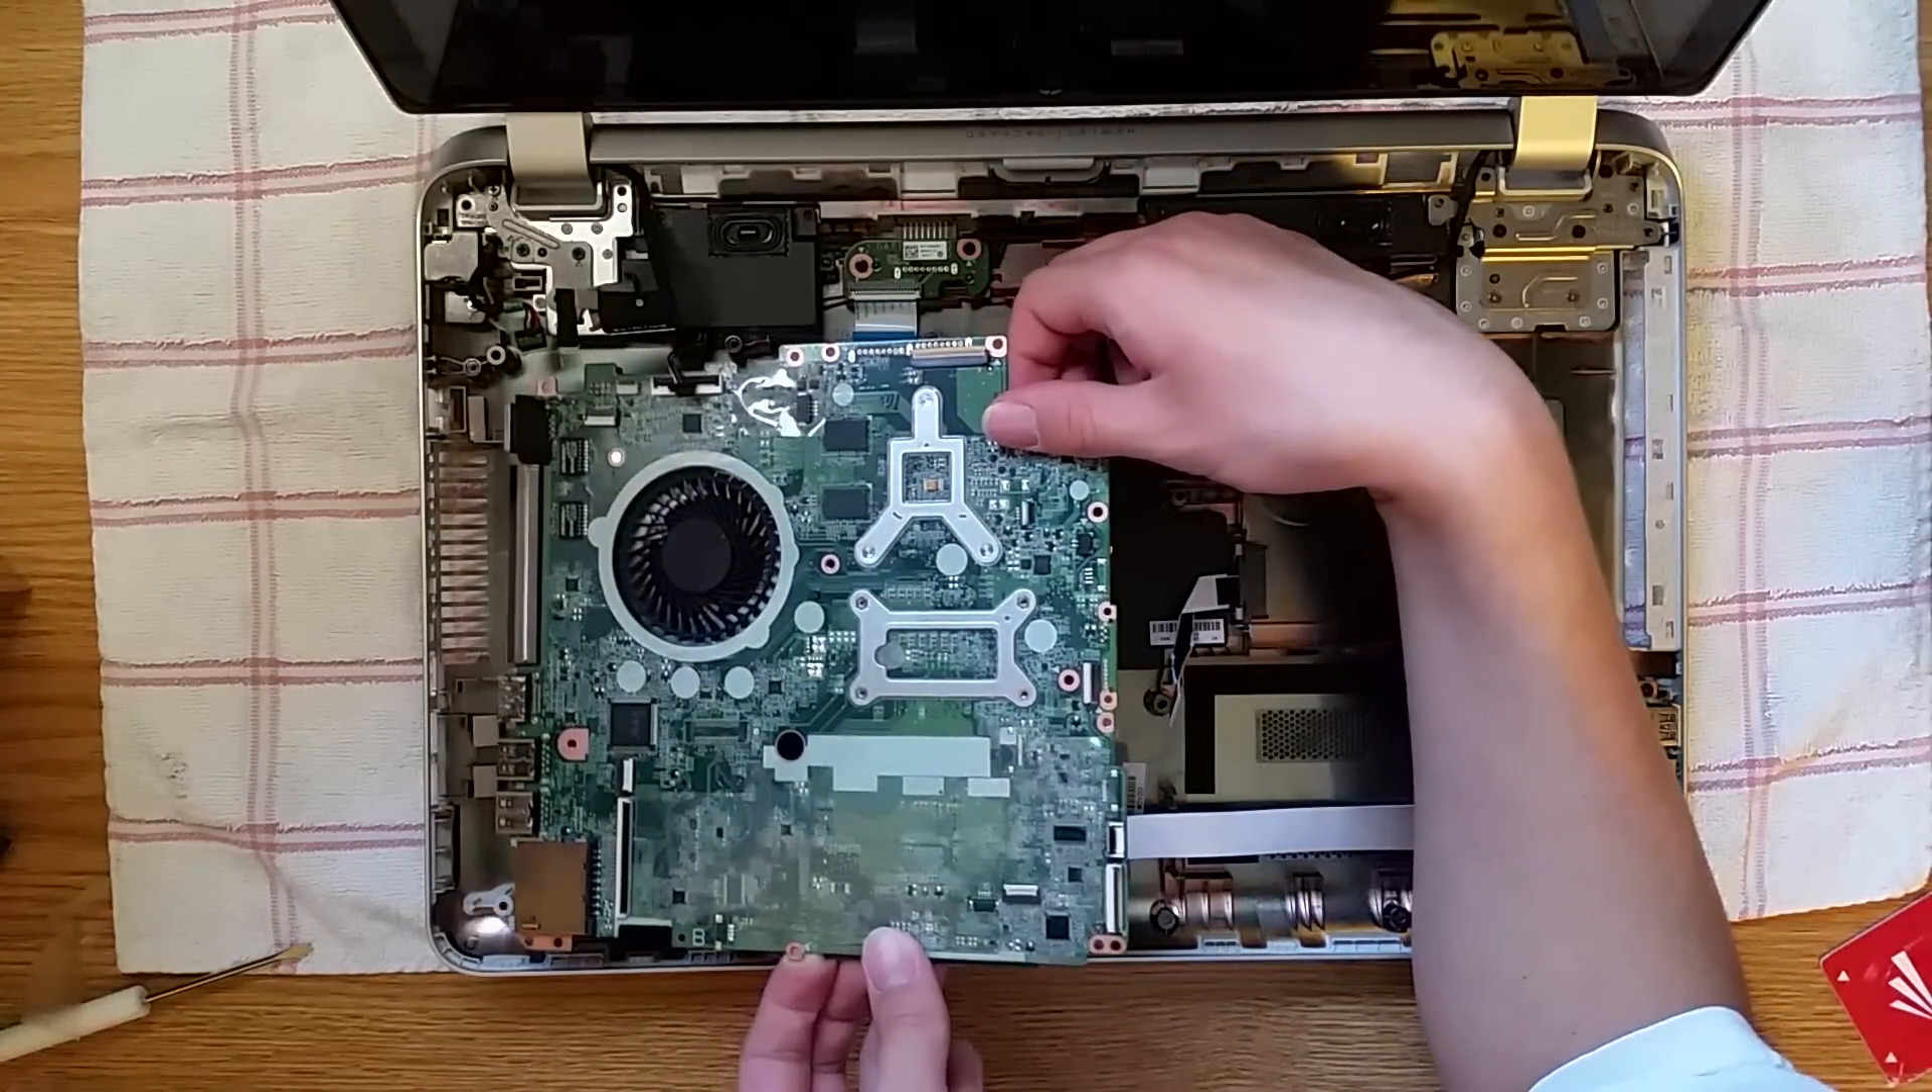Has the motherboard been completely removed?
No.